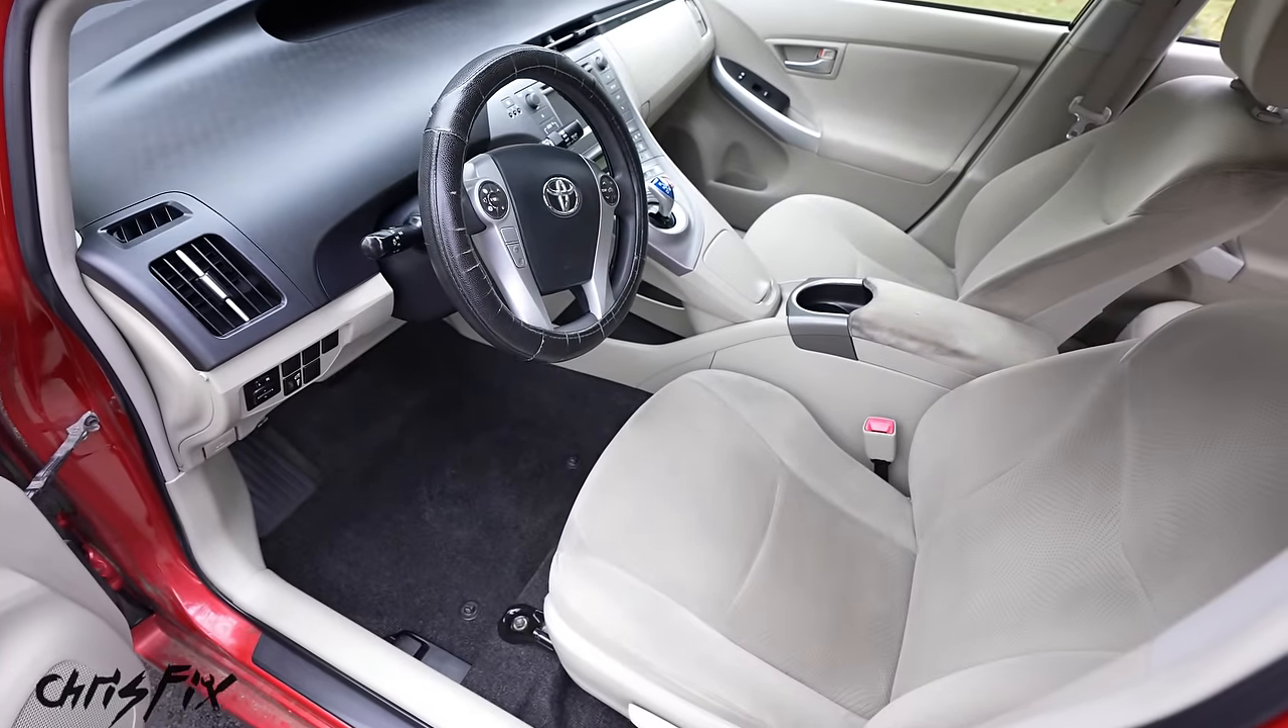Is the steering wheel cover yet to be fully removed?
Yes.